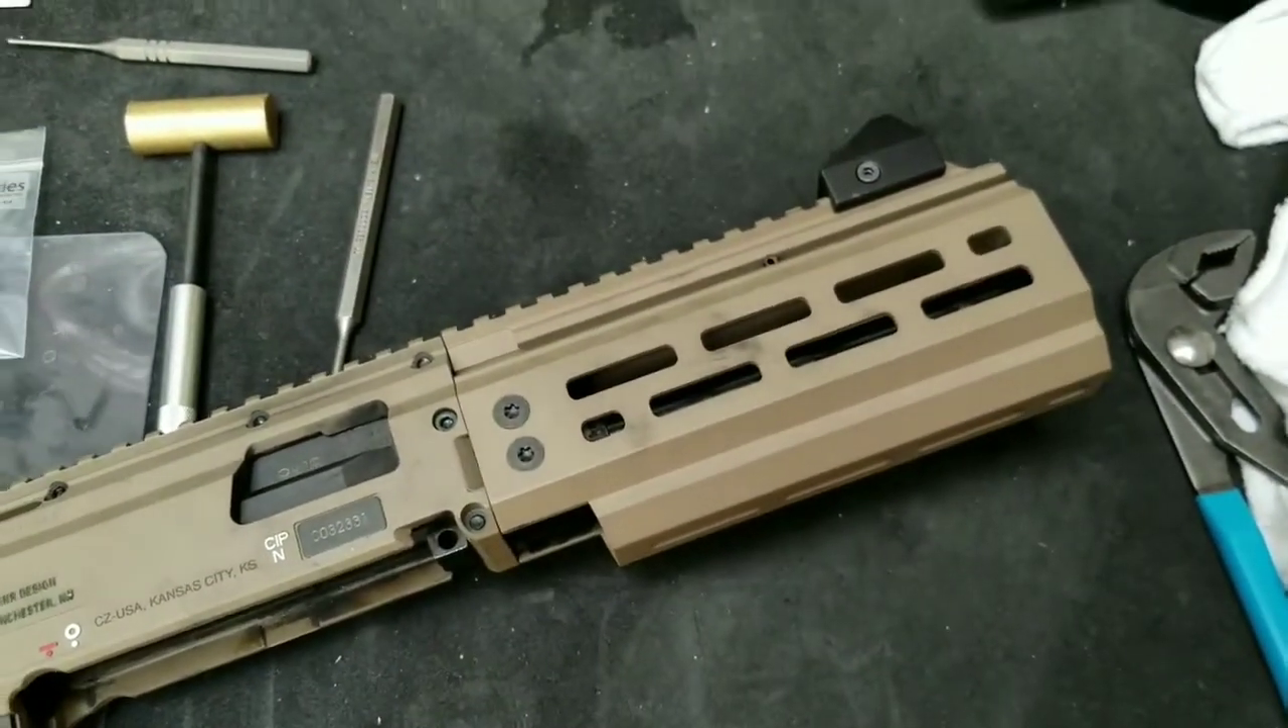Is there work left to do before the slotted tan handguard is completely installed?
No.